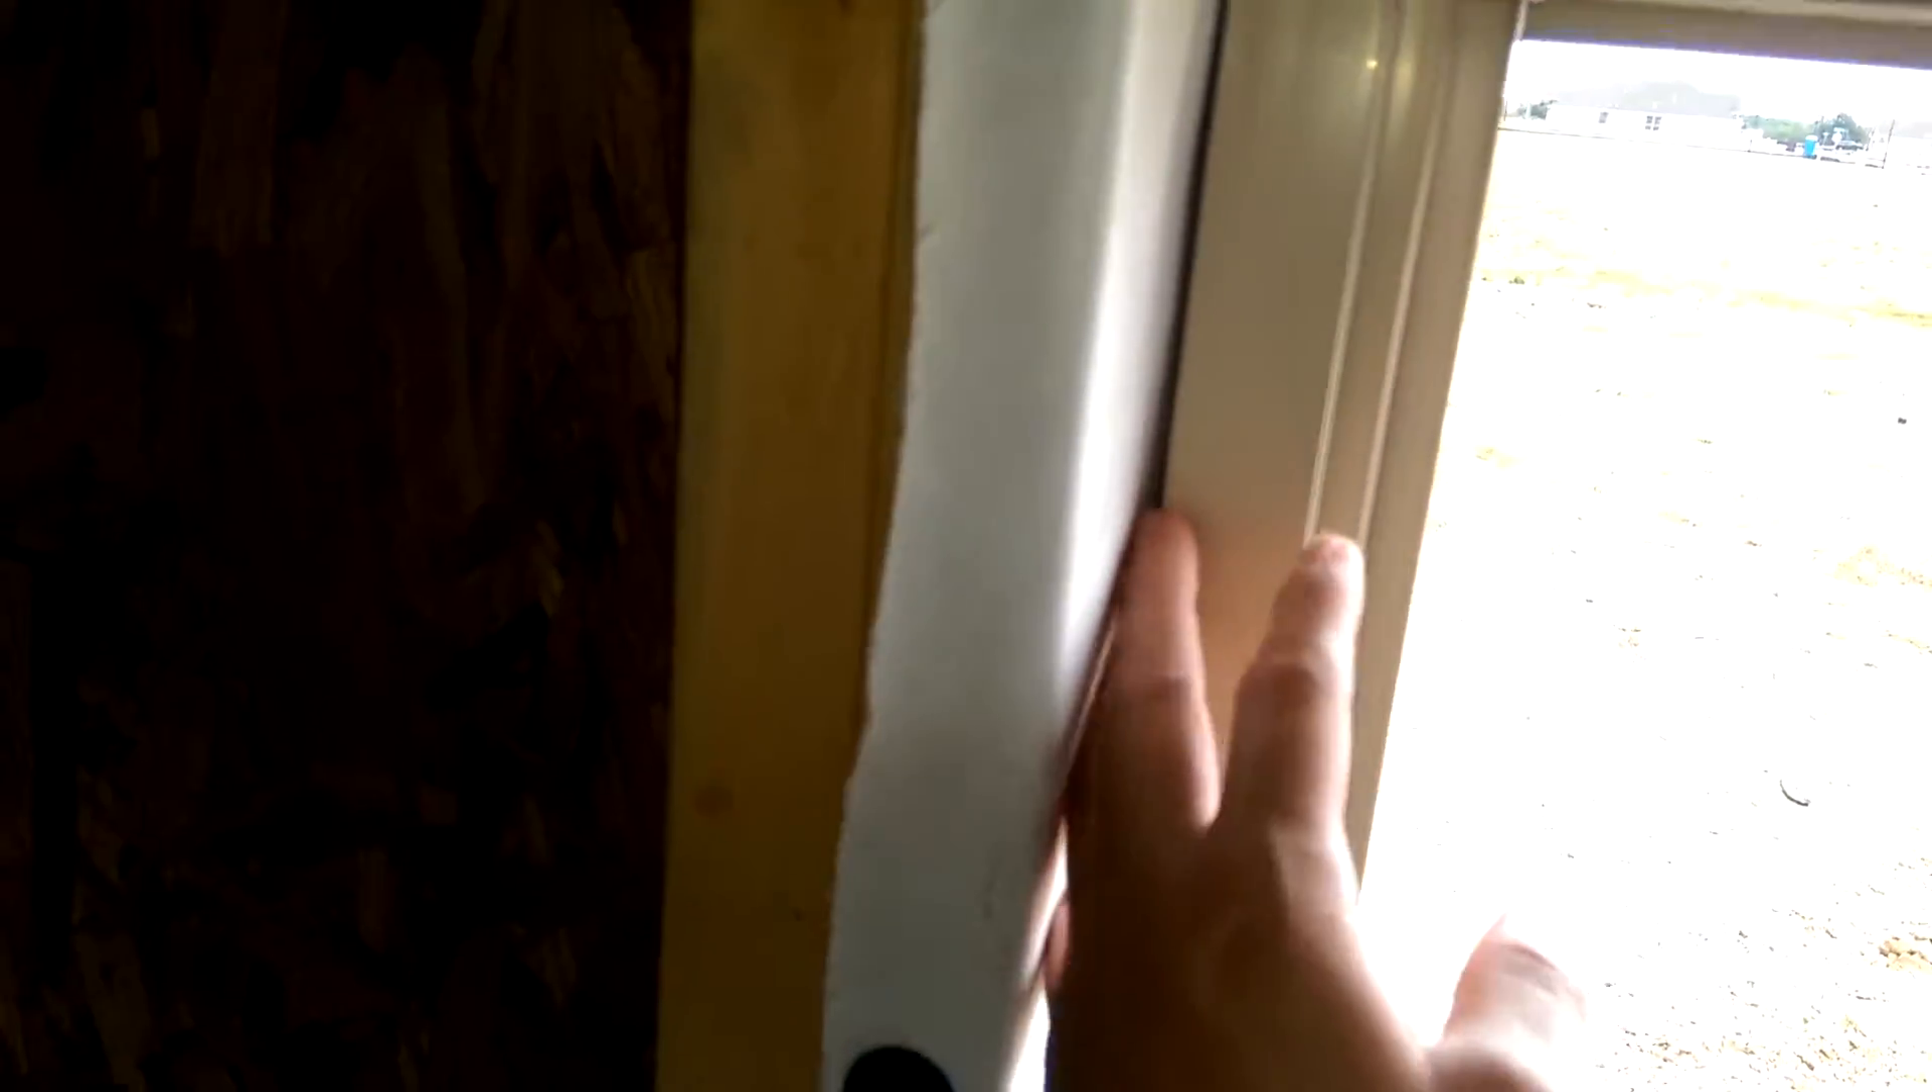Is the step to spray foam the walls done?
No.